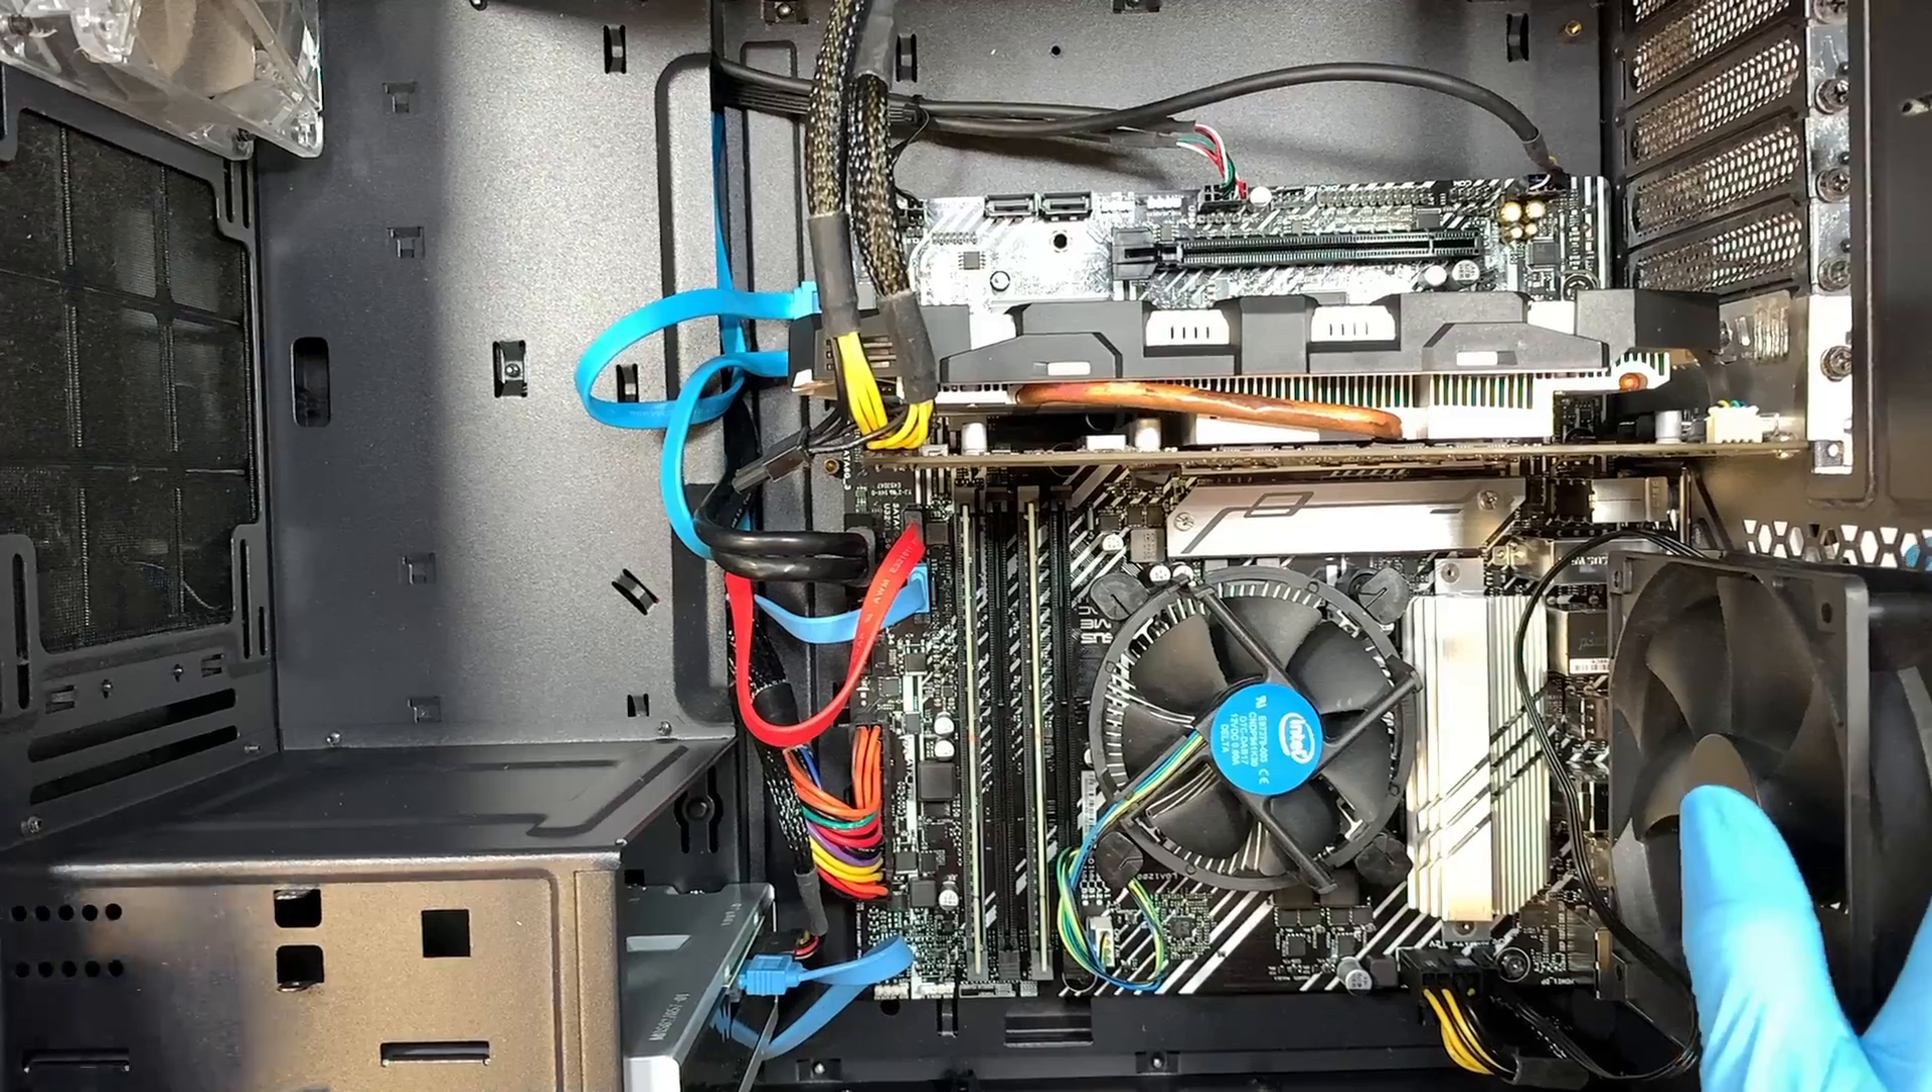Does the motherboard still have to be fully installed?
No.